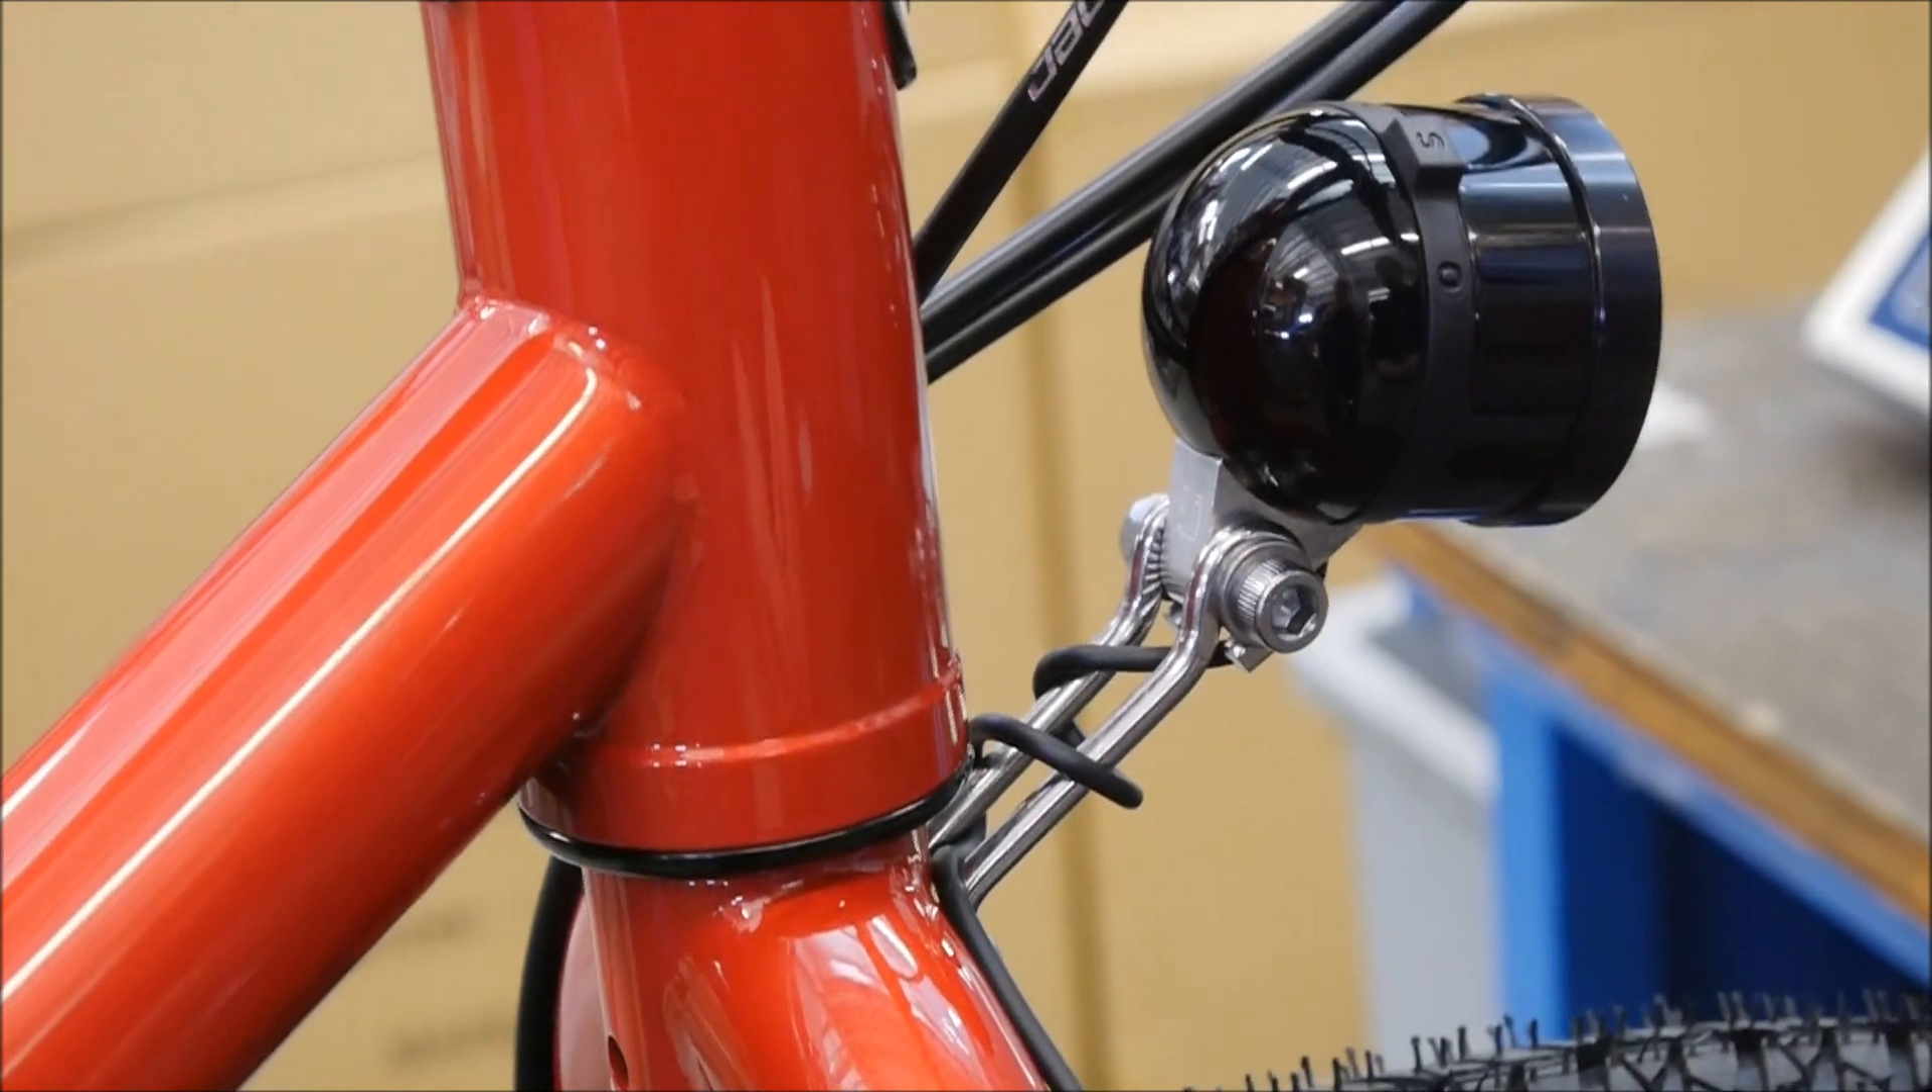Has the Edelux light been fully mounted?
Yes.